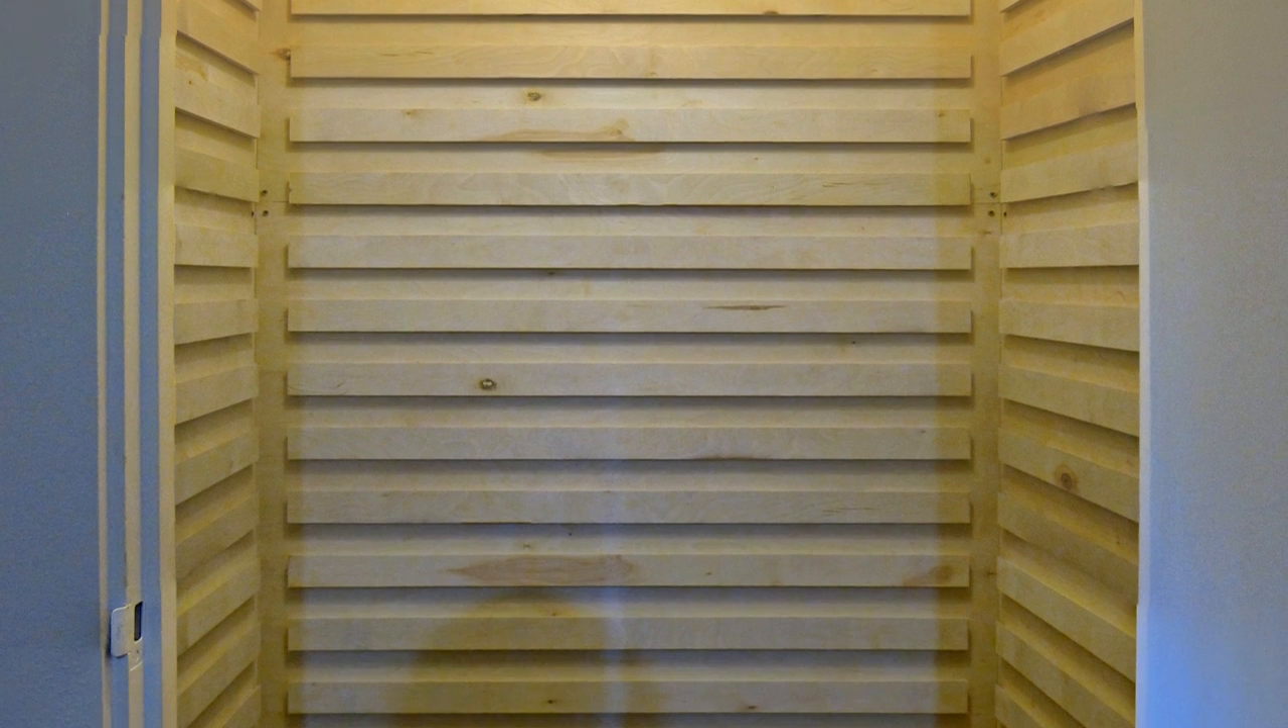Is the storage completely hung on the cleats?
No.